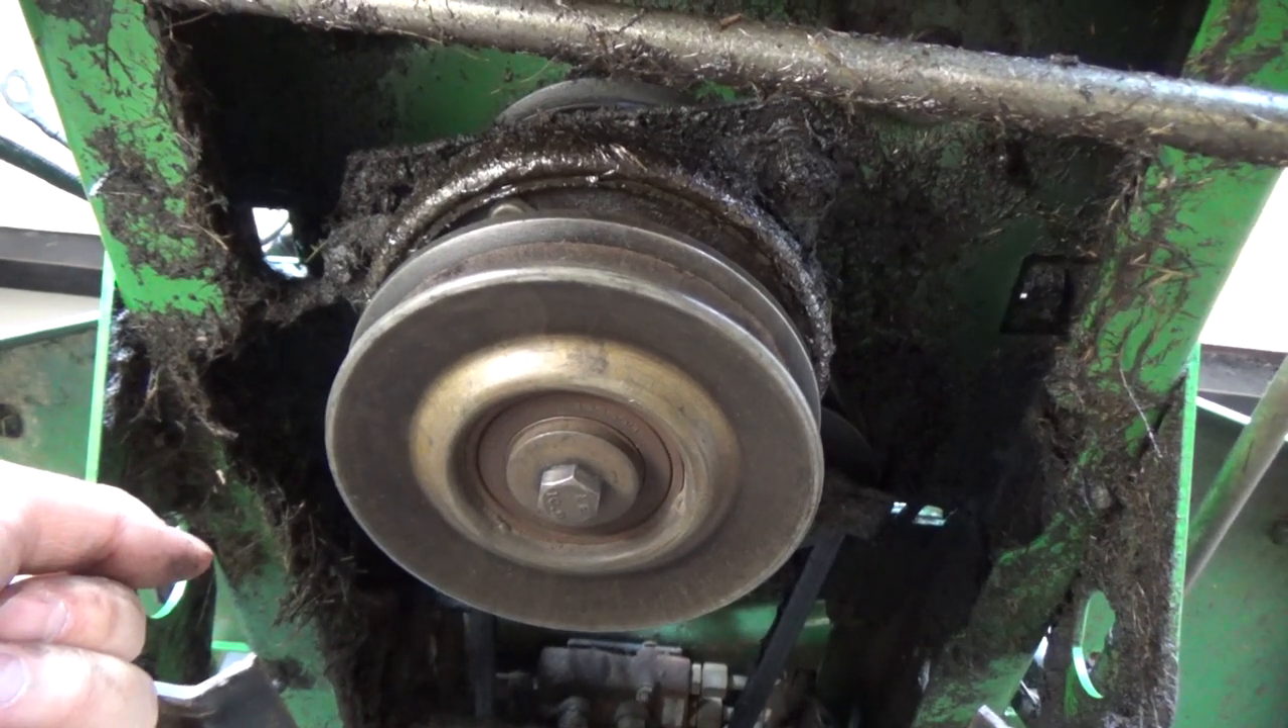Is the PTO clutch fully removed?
No.